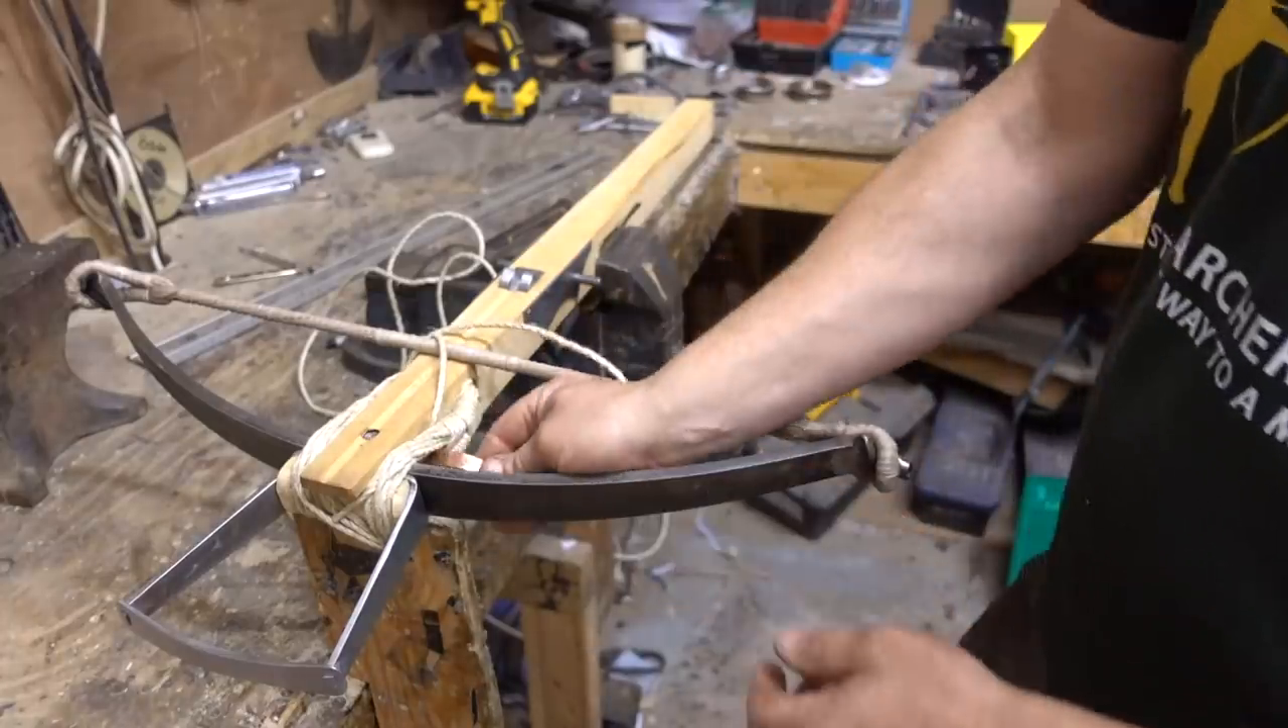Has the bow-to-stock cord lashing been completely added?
No.